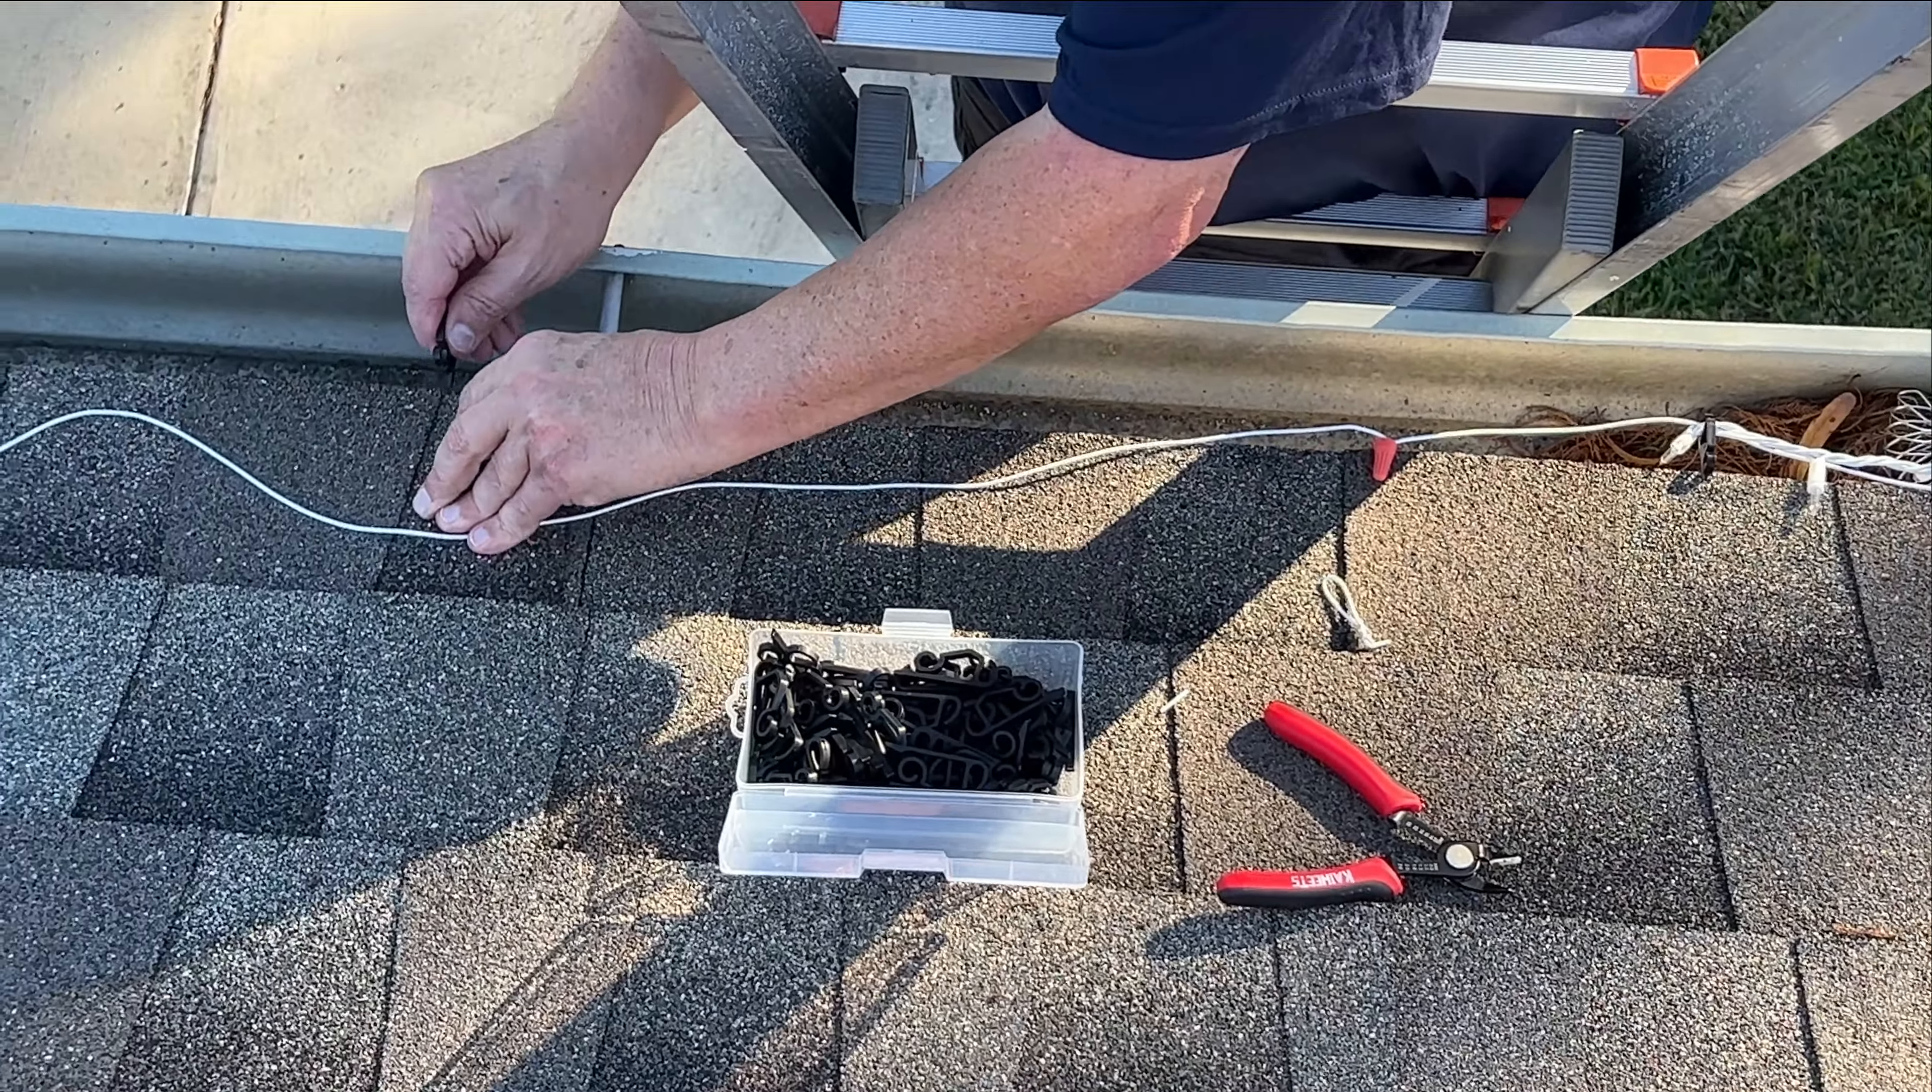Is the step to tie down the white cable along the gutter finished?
No.